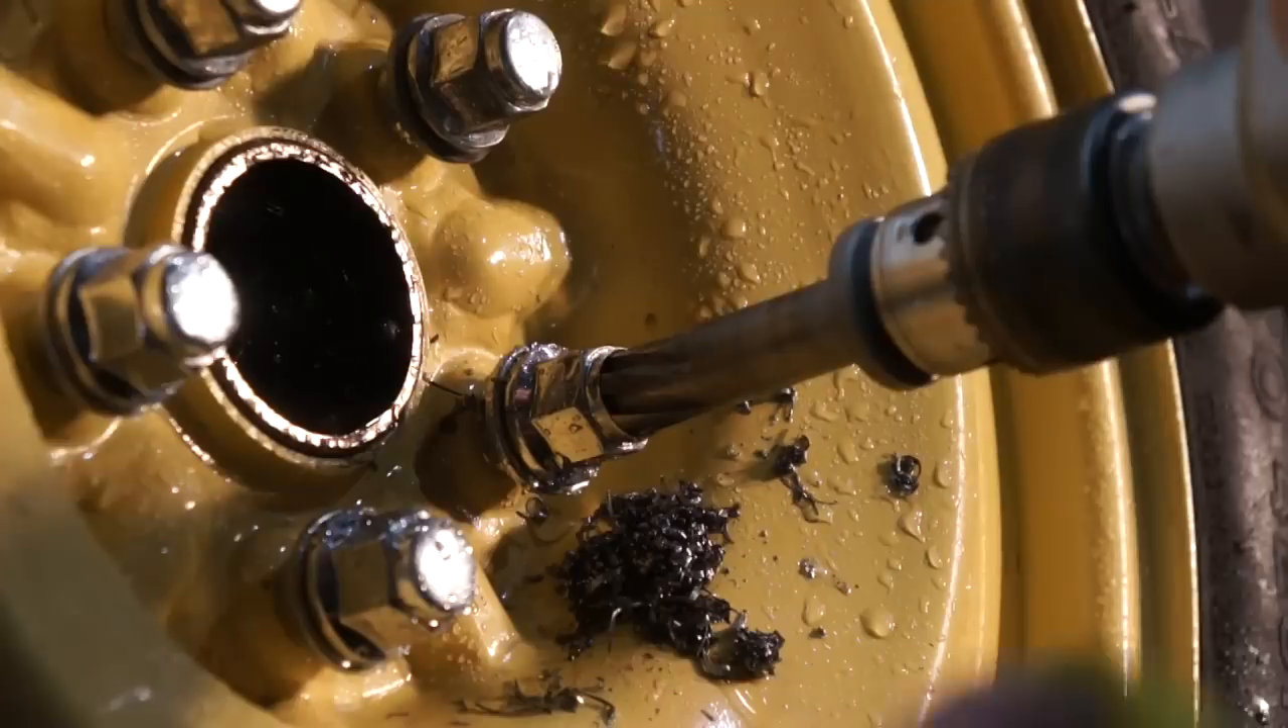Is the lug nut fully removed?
No.